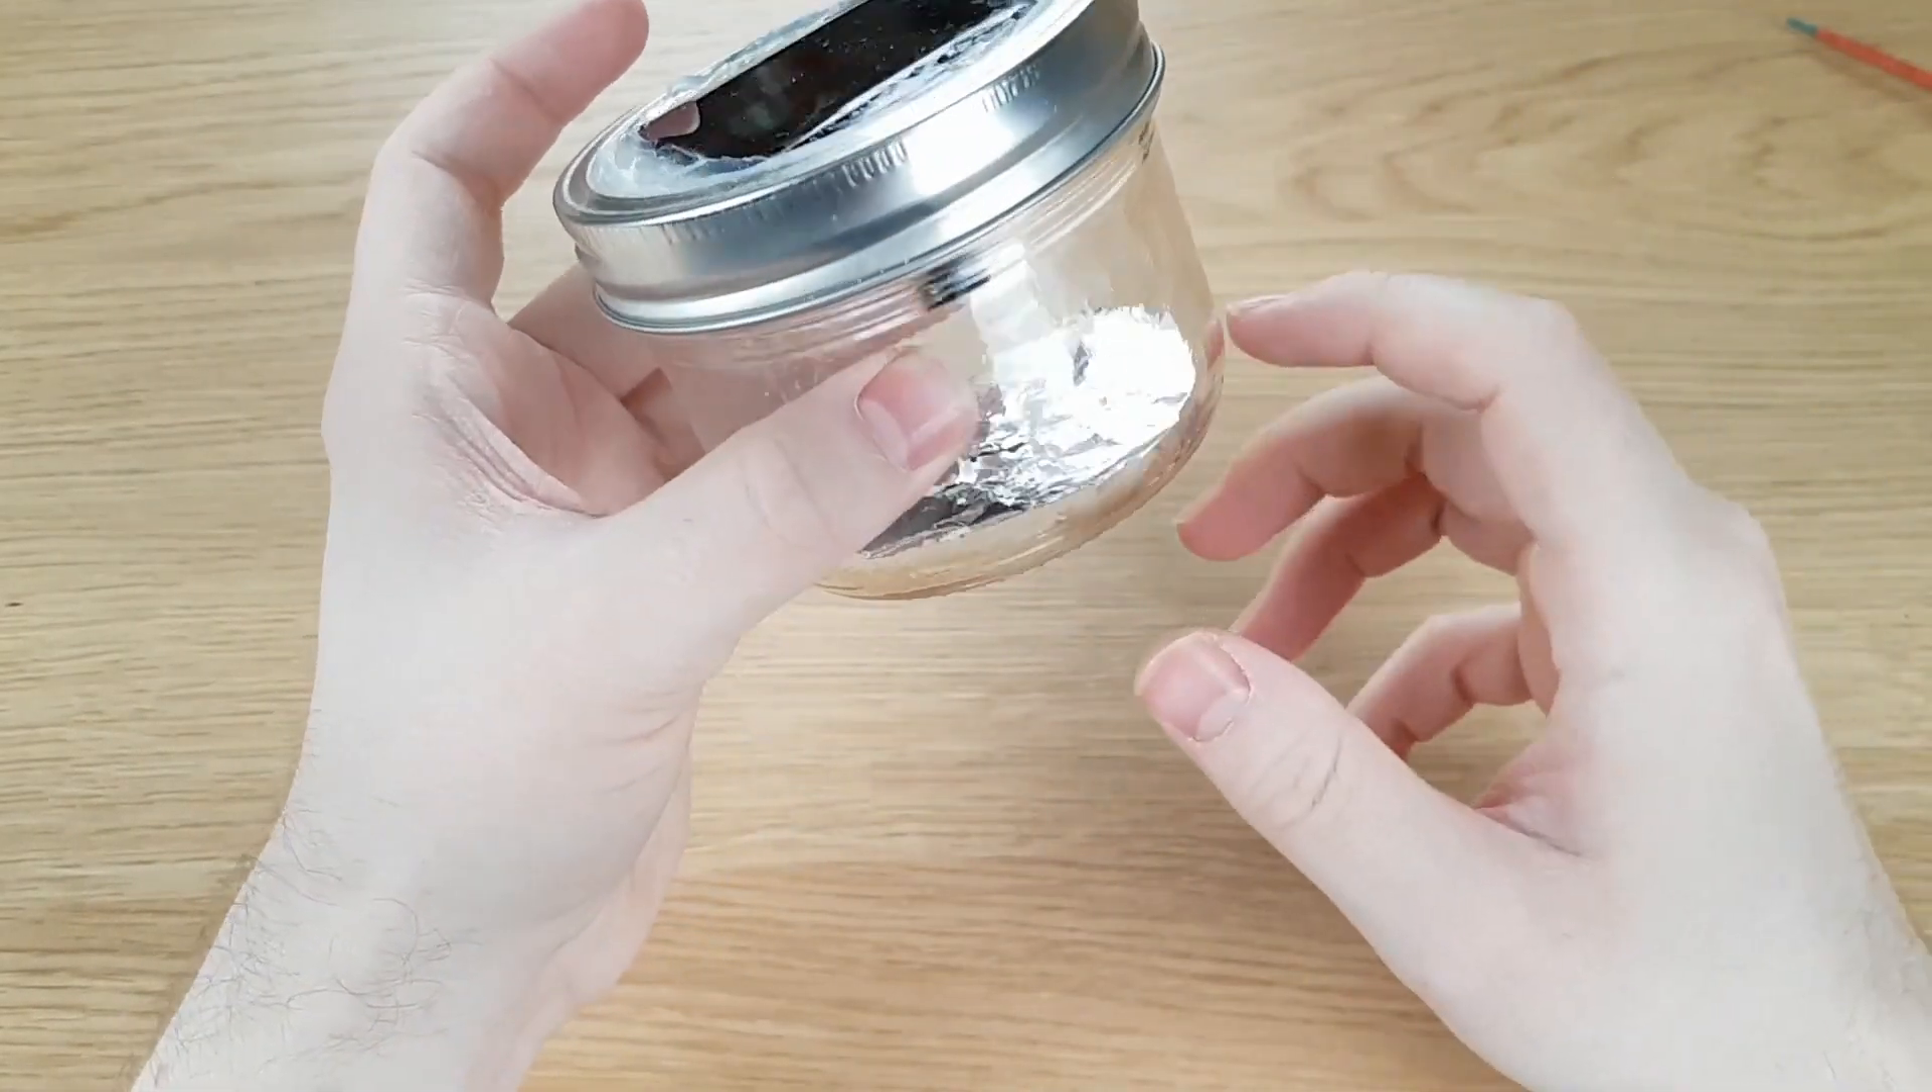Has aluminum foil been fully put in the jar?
Yes.